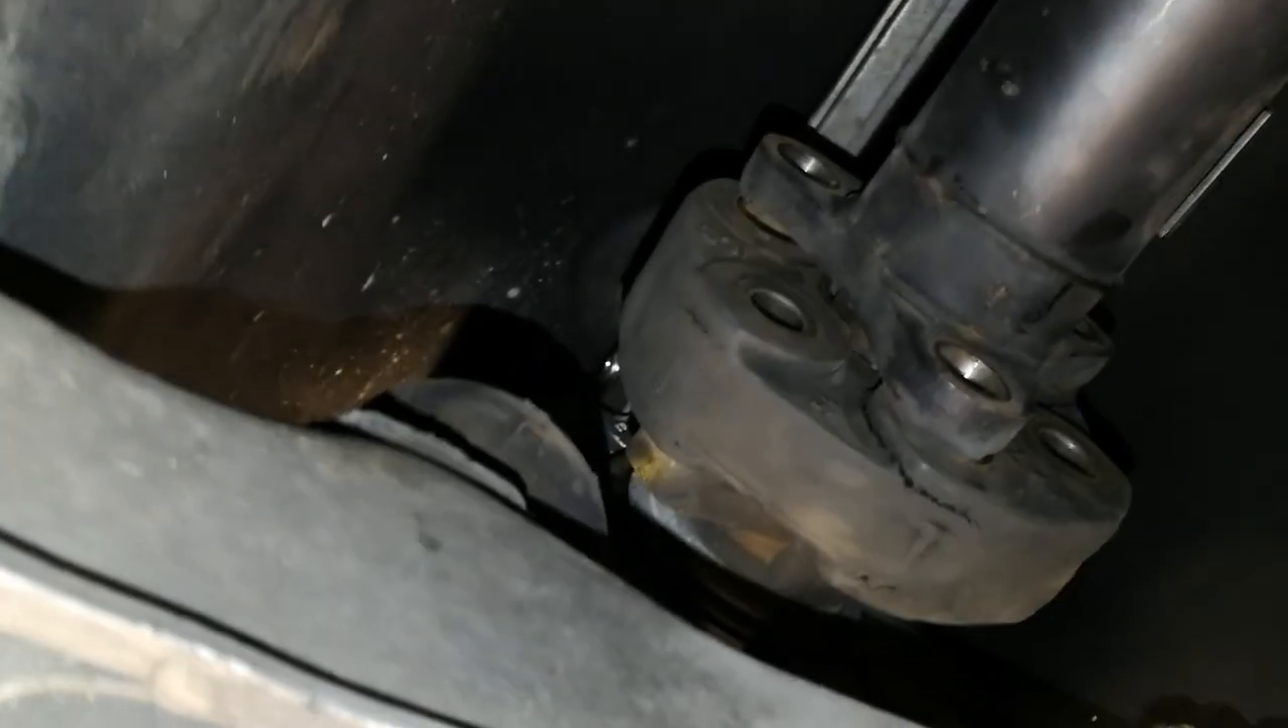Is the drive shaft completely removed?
No.